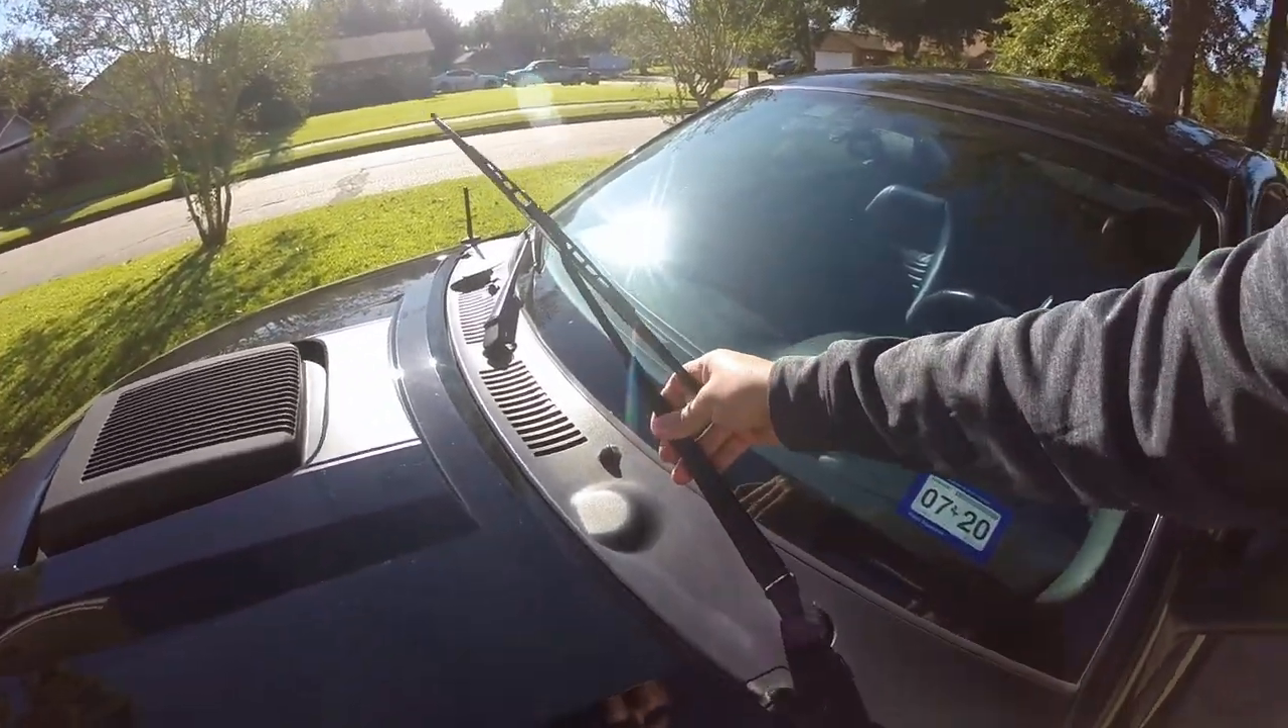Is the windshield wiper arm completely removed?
No.